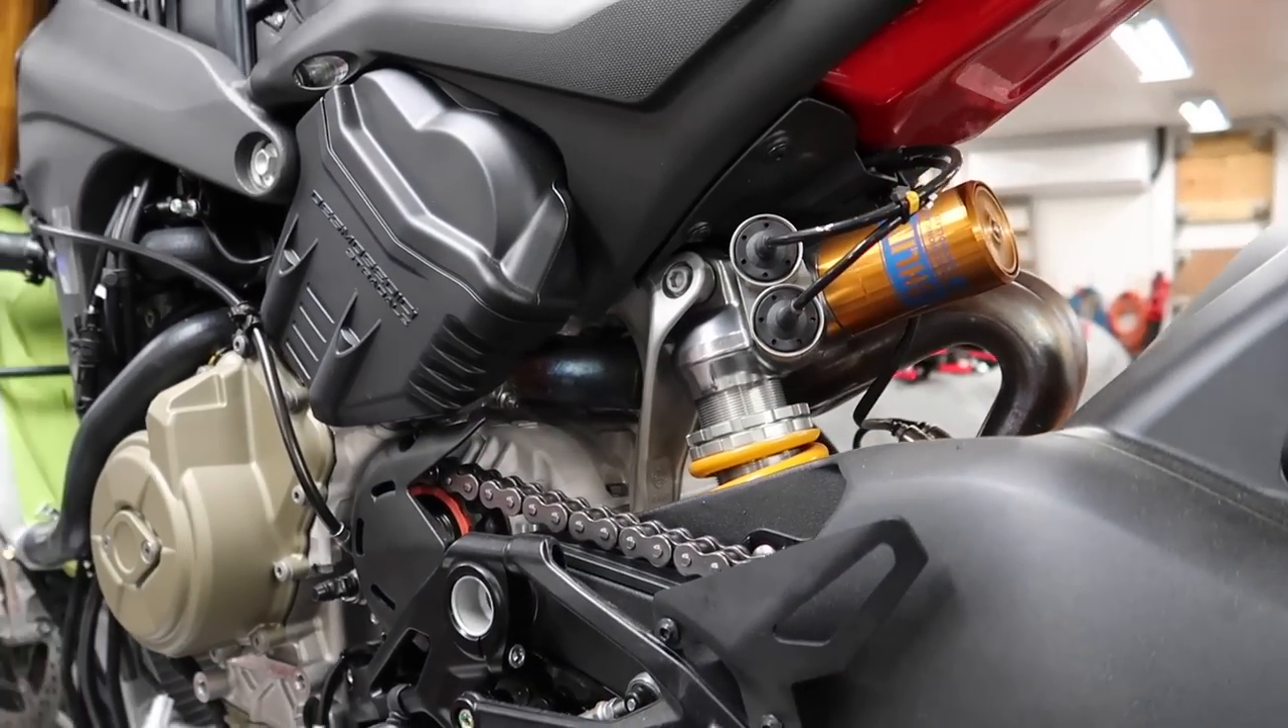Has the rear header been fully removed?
No.